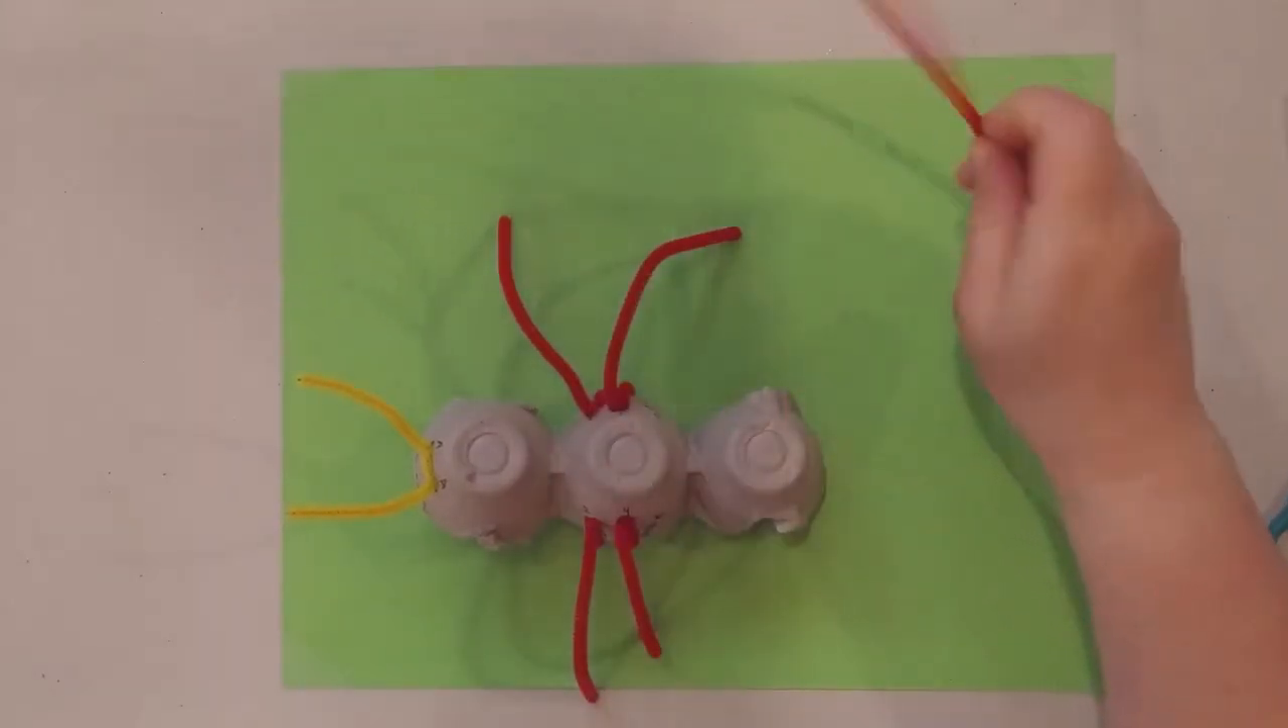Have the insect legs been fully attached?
No.